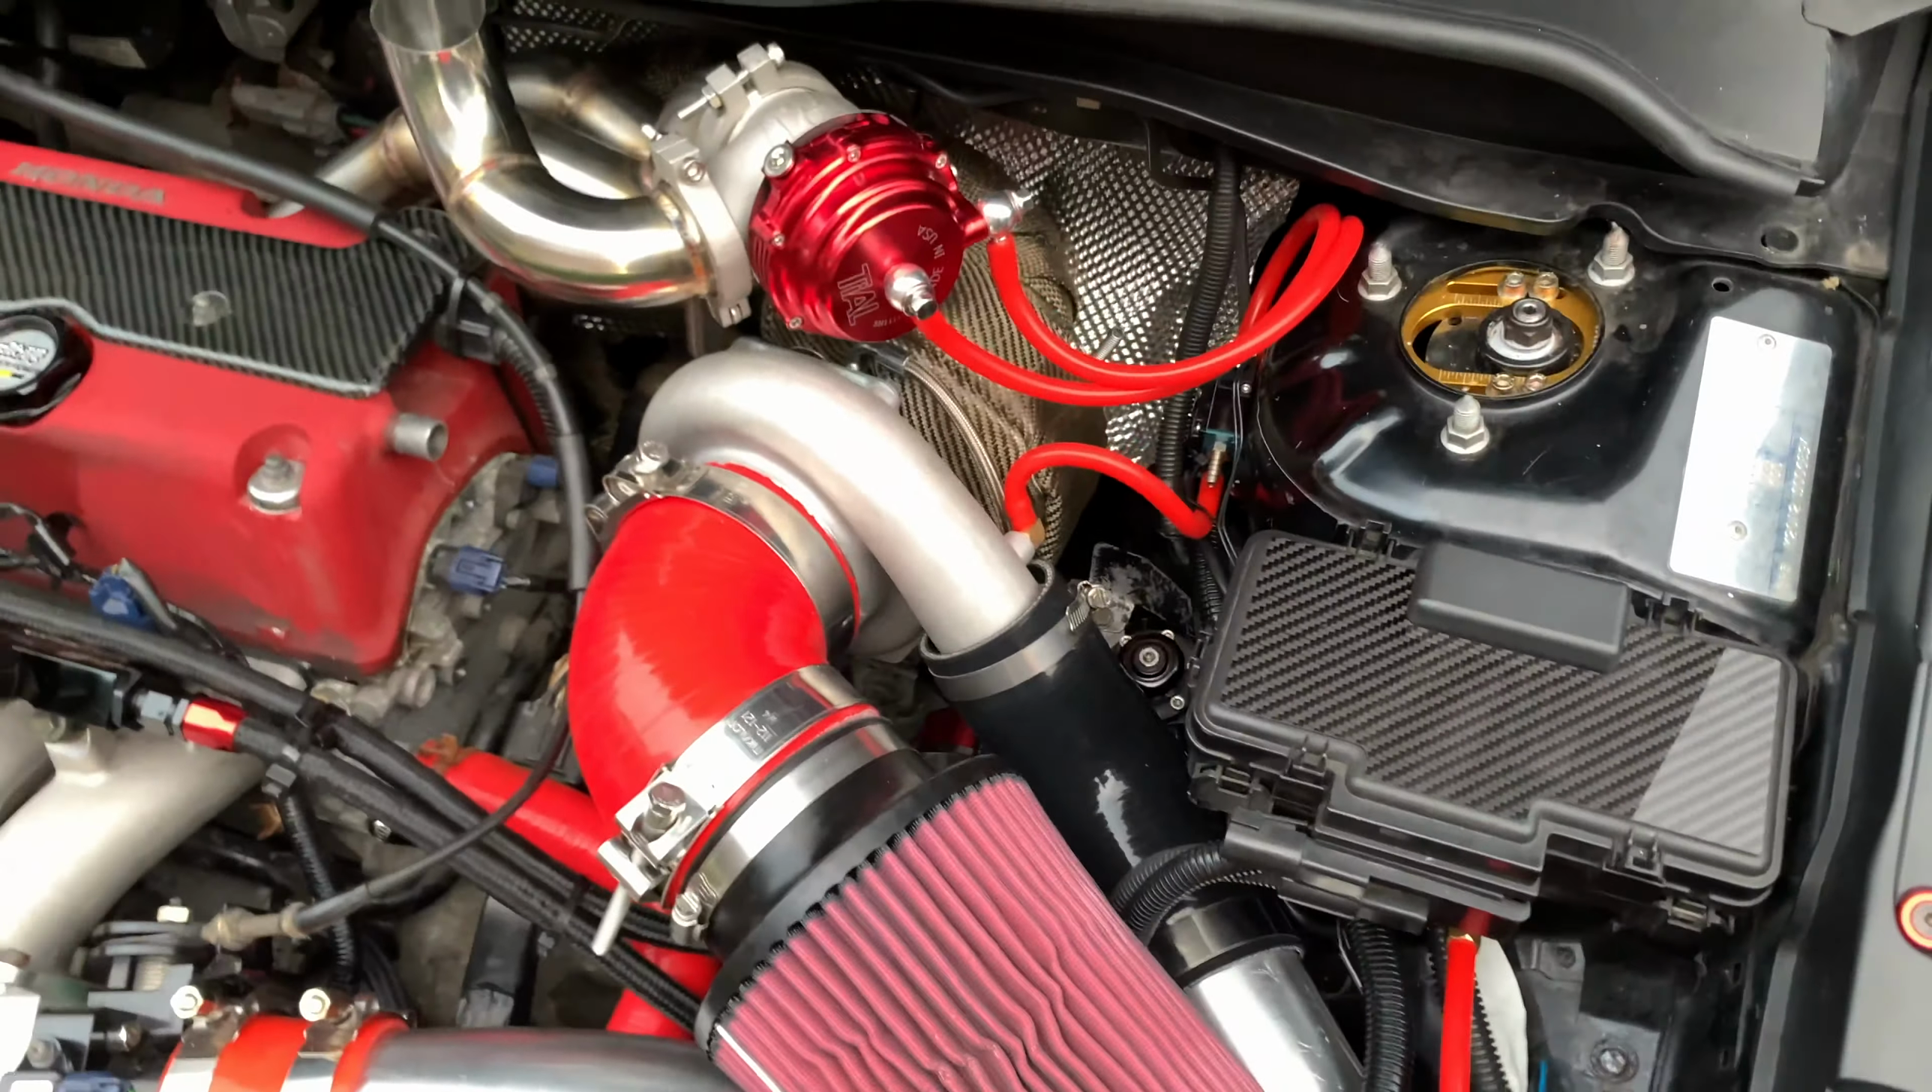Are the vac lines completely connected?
Yes.